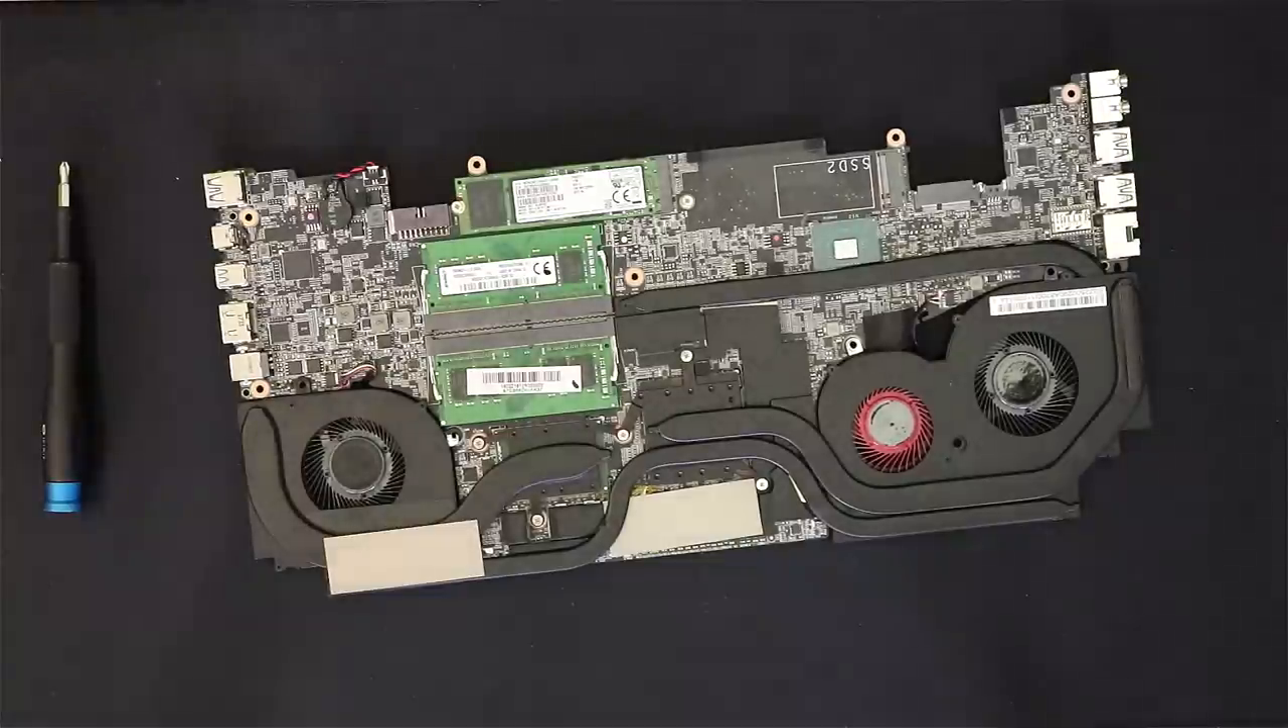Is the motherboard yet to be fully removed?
No.